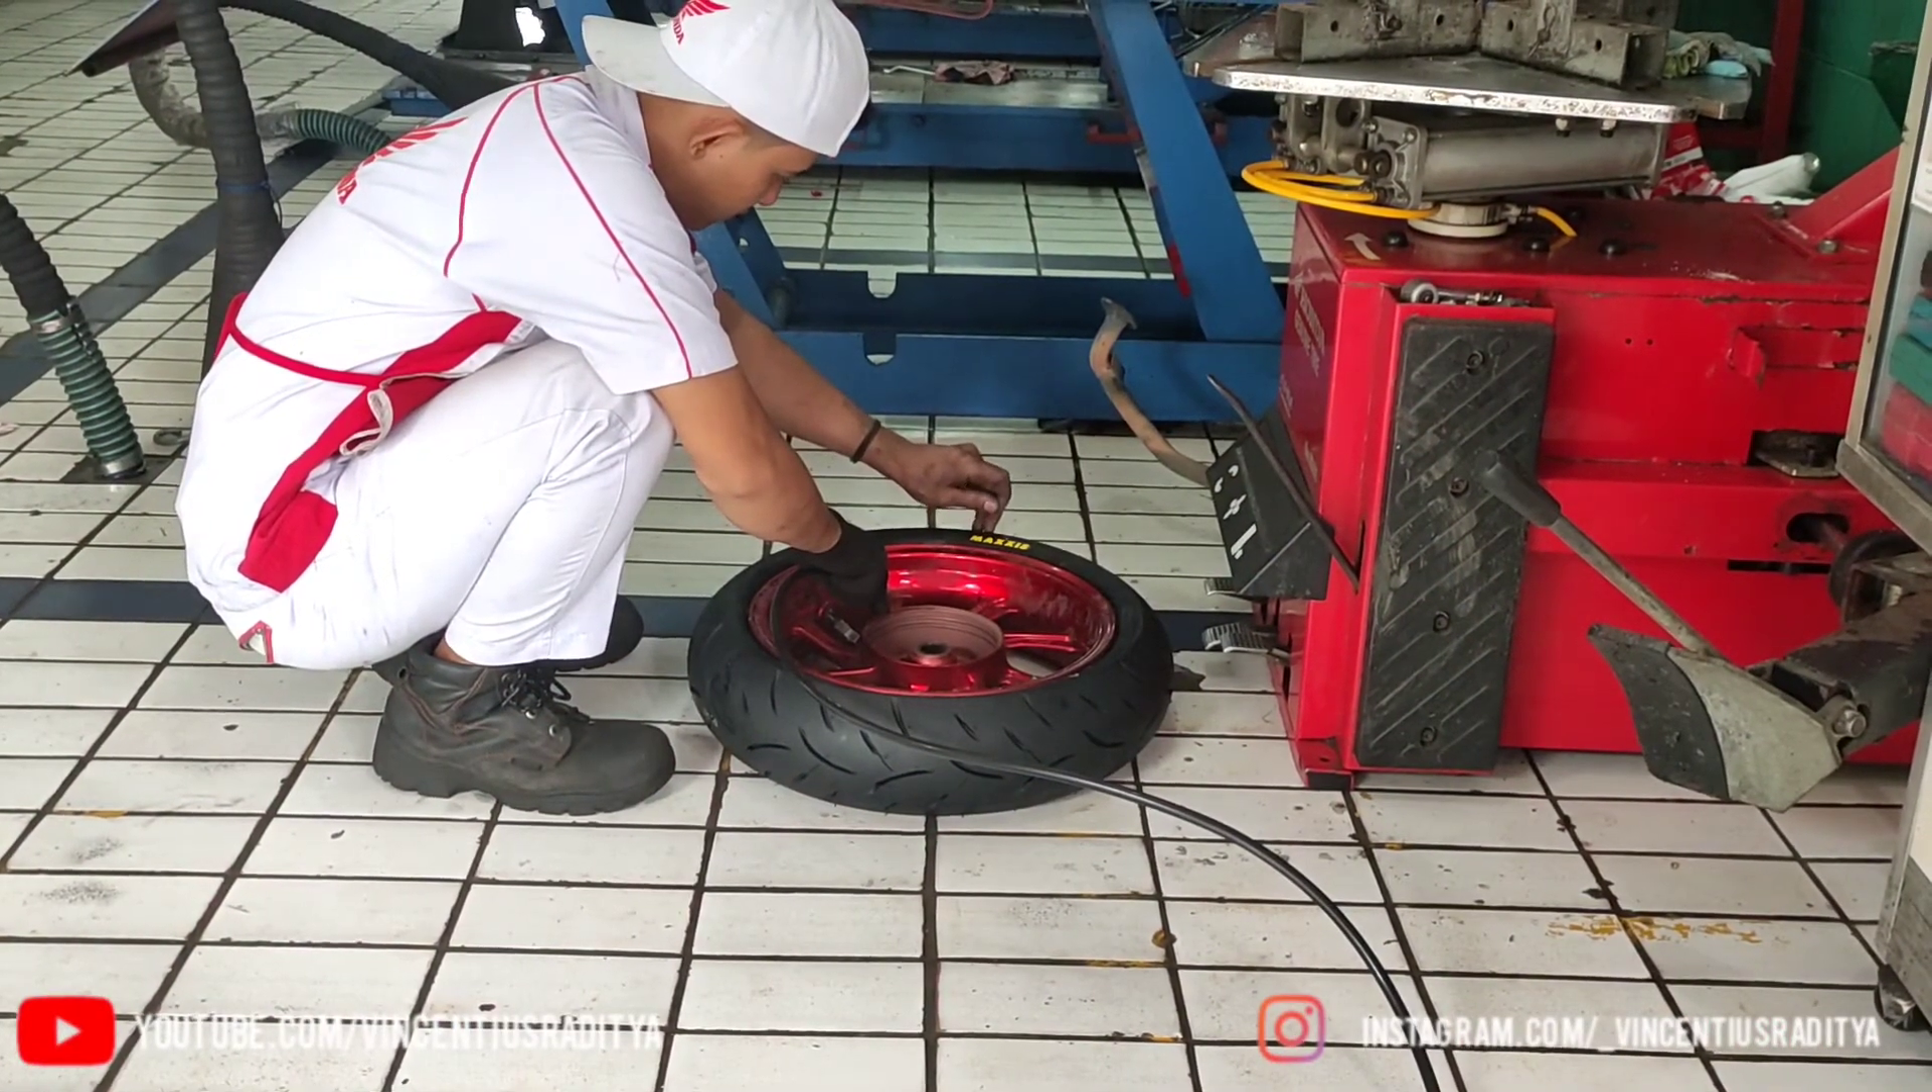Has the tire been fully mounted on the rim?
Yes.